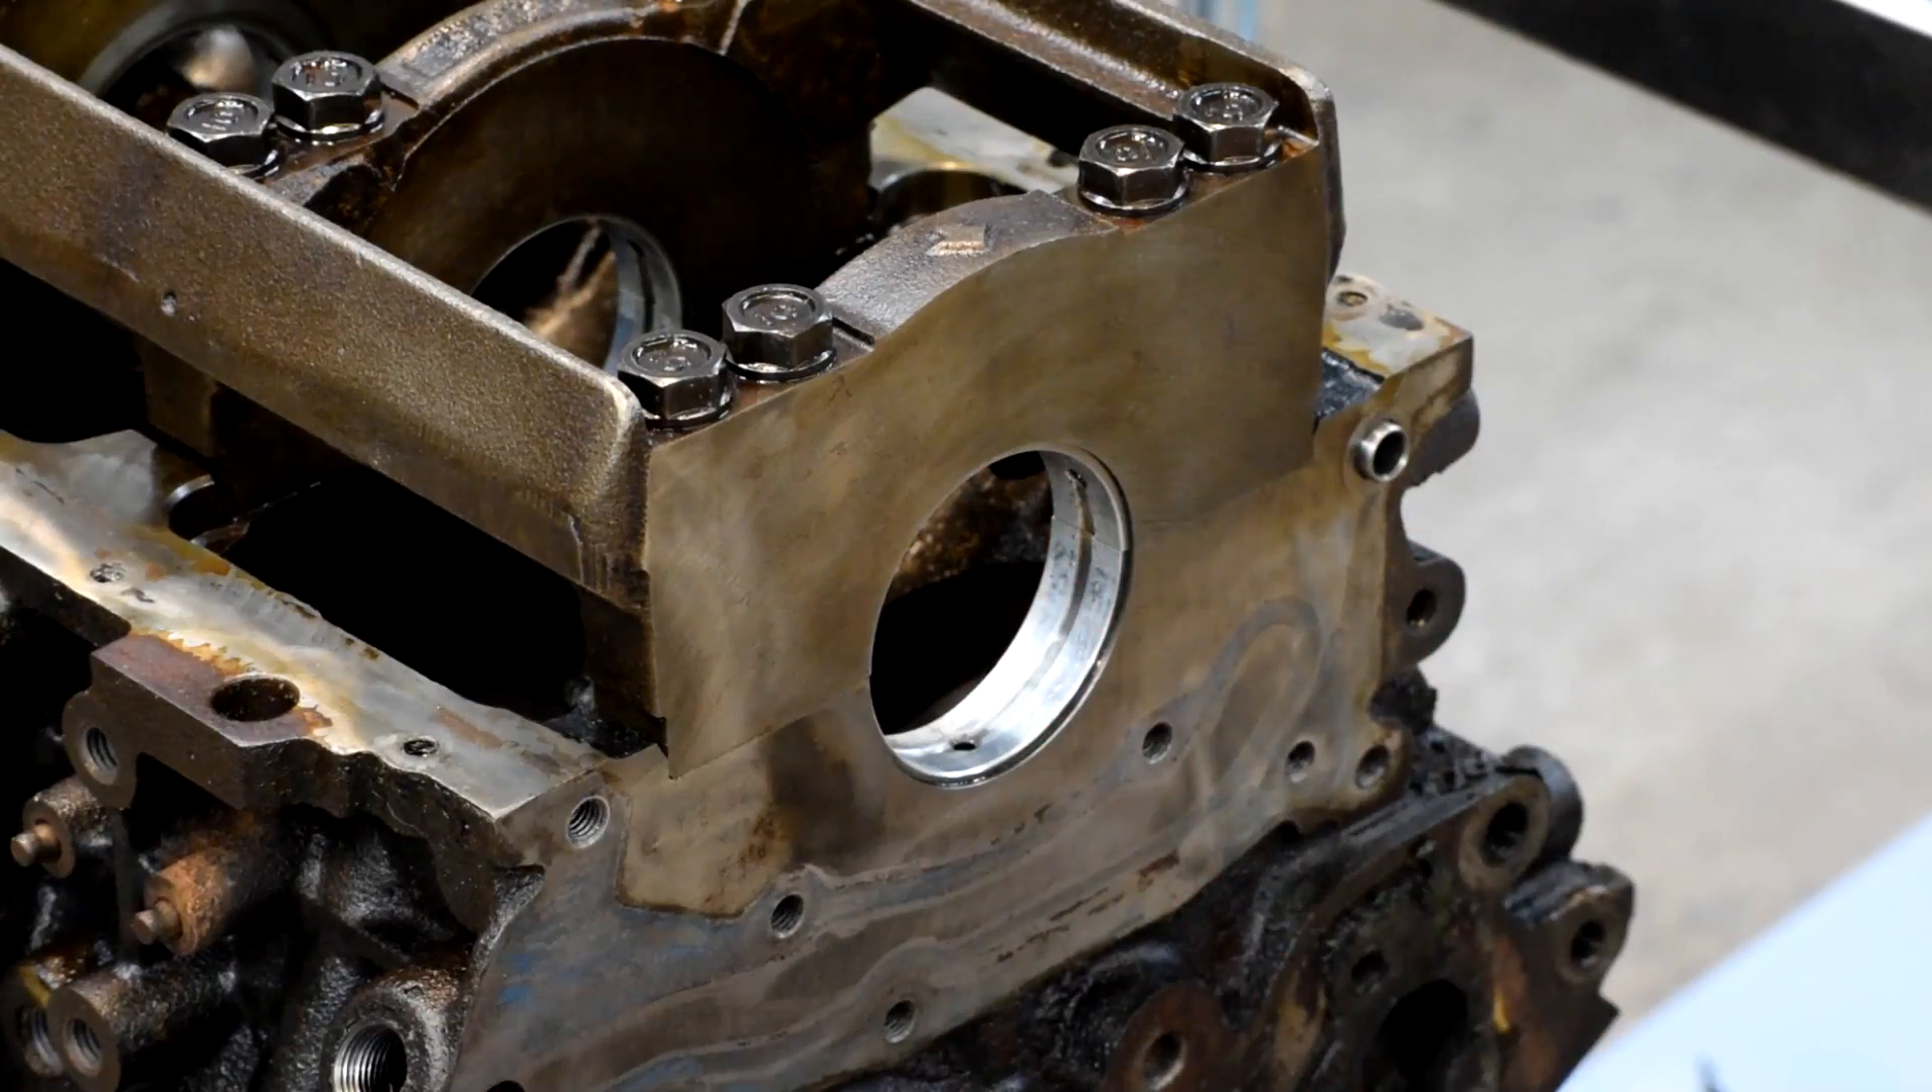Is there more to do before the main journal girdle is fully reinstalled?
No.